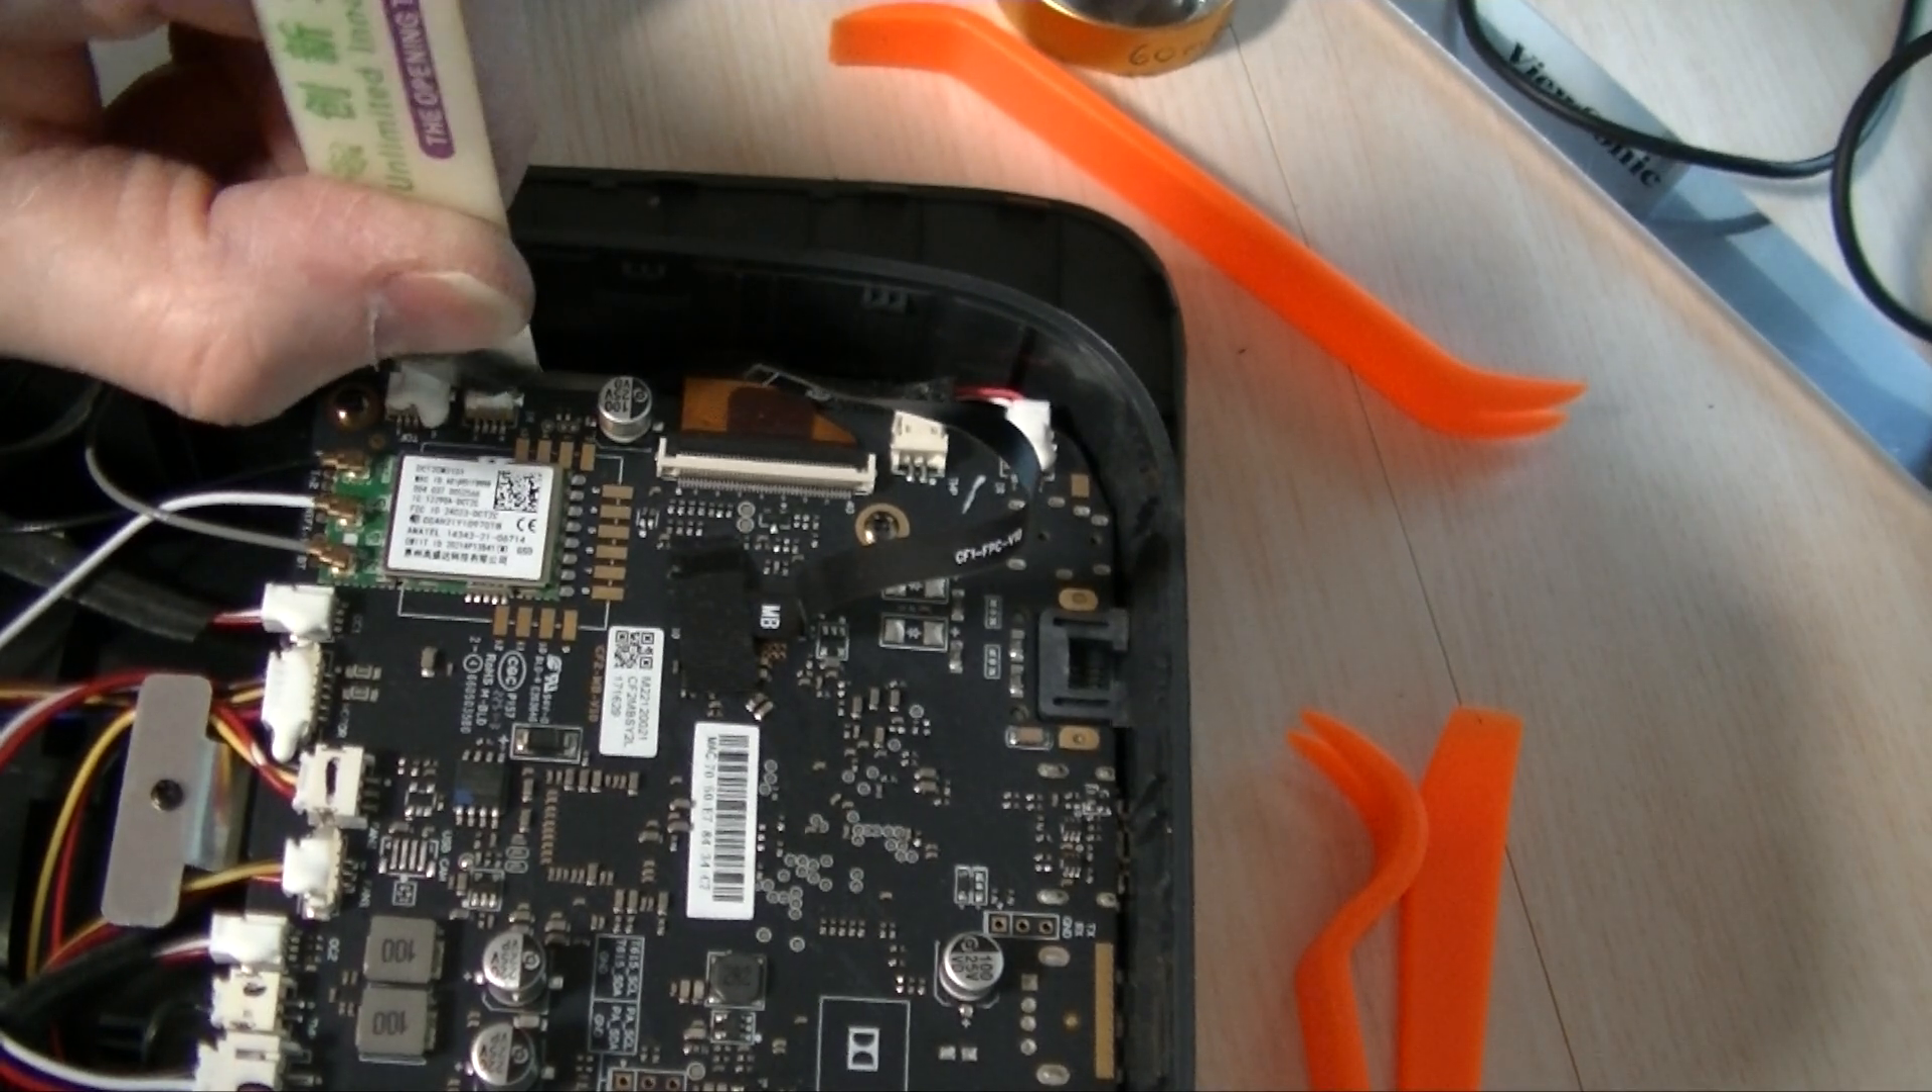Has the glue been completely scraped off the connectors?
No.